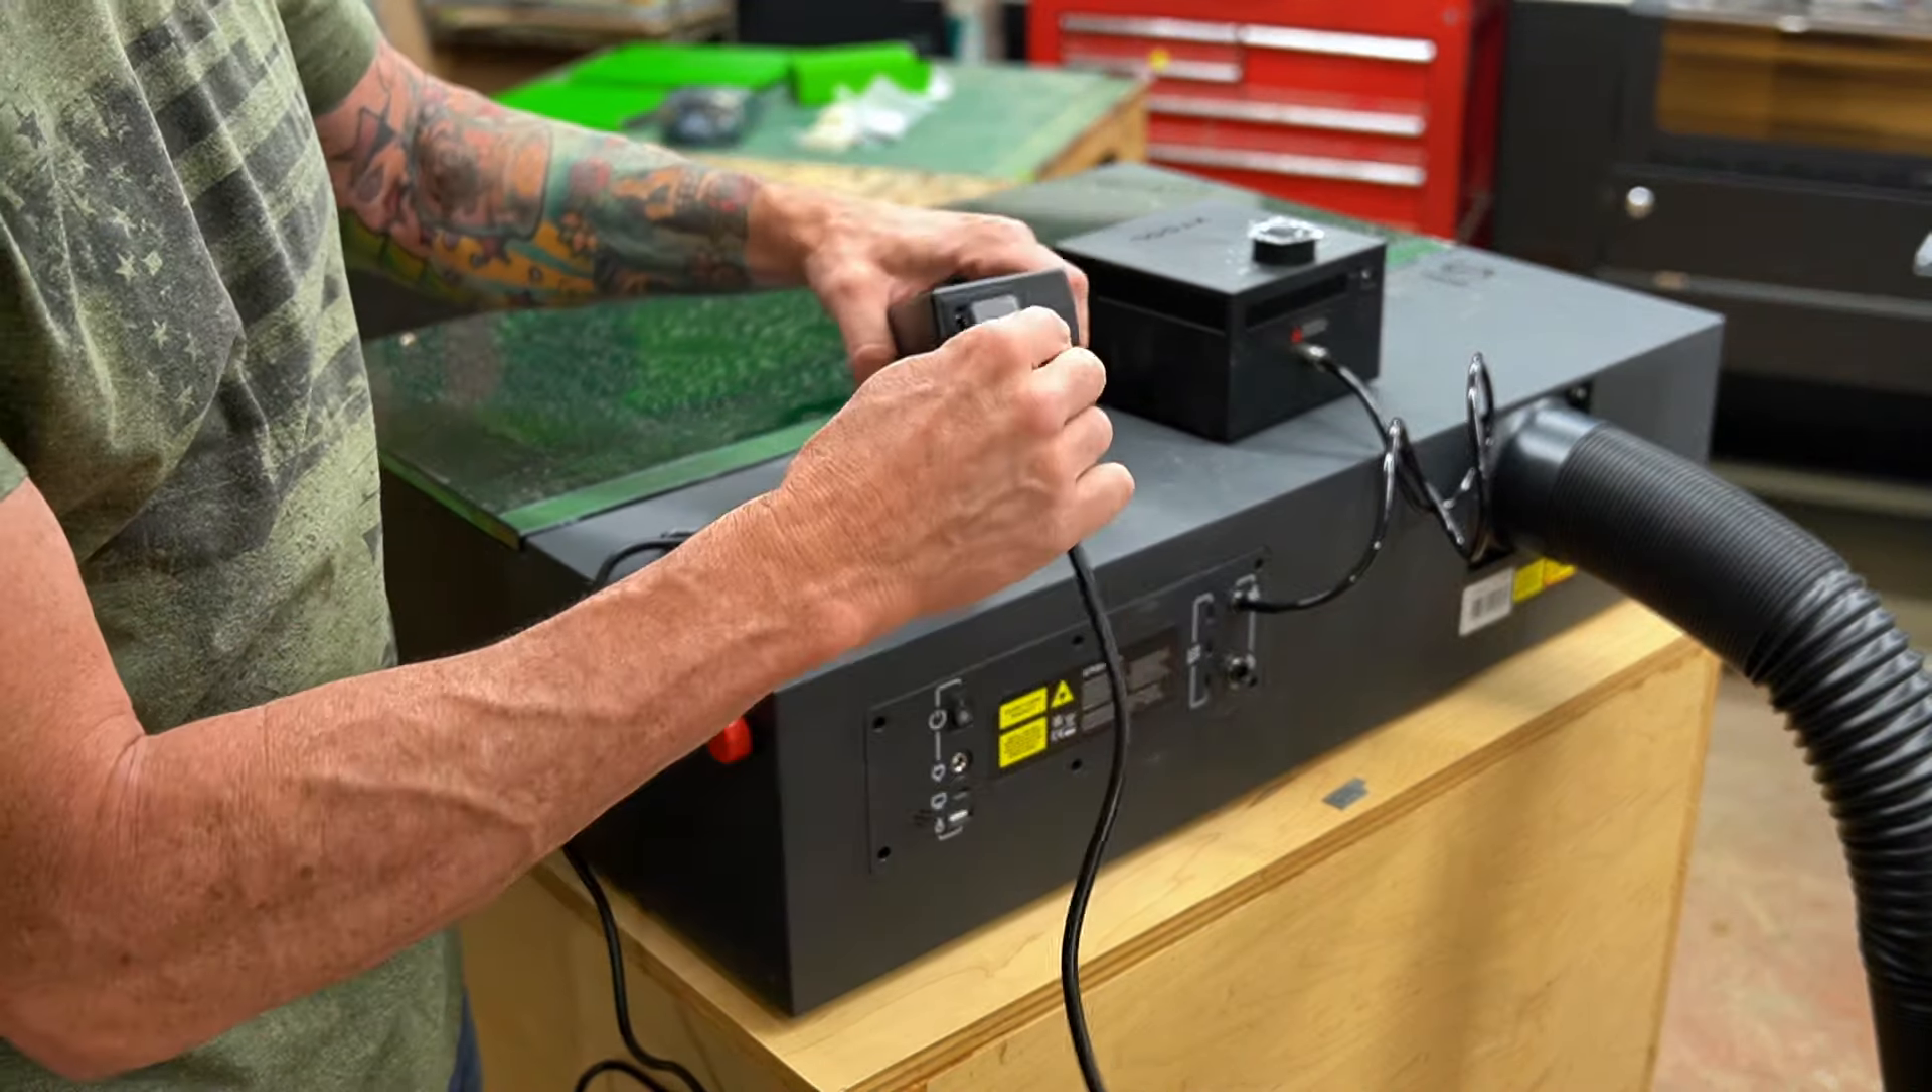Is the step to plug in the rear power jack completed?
No.